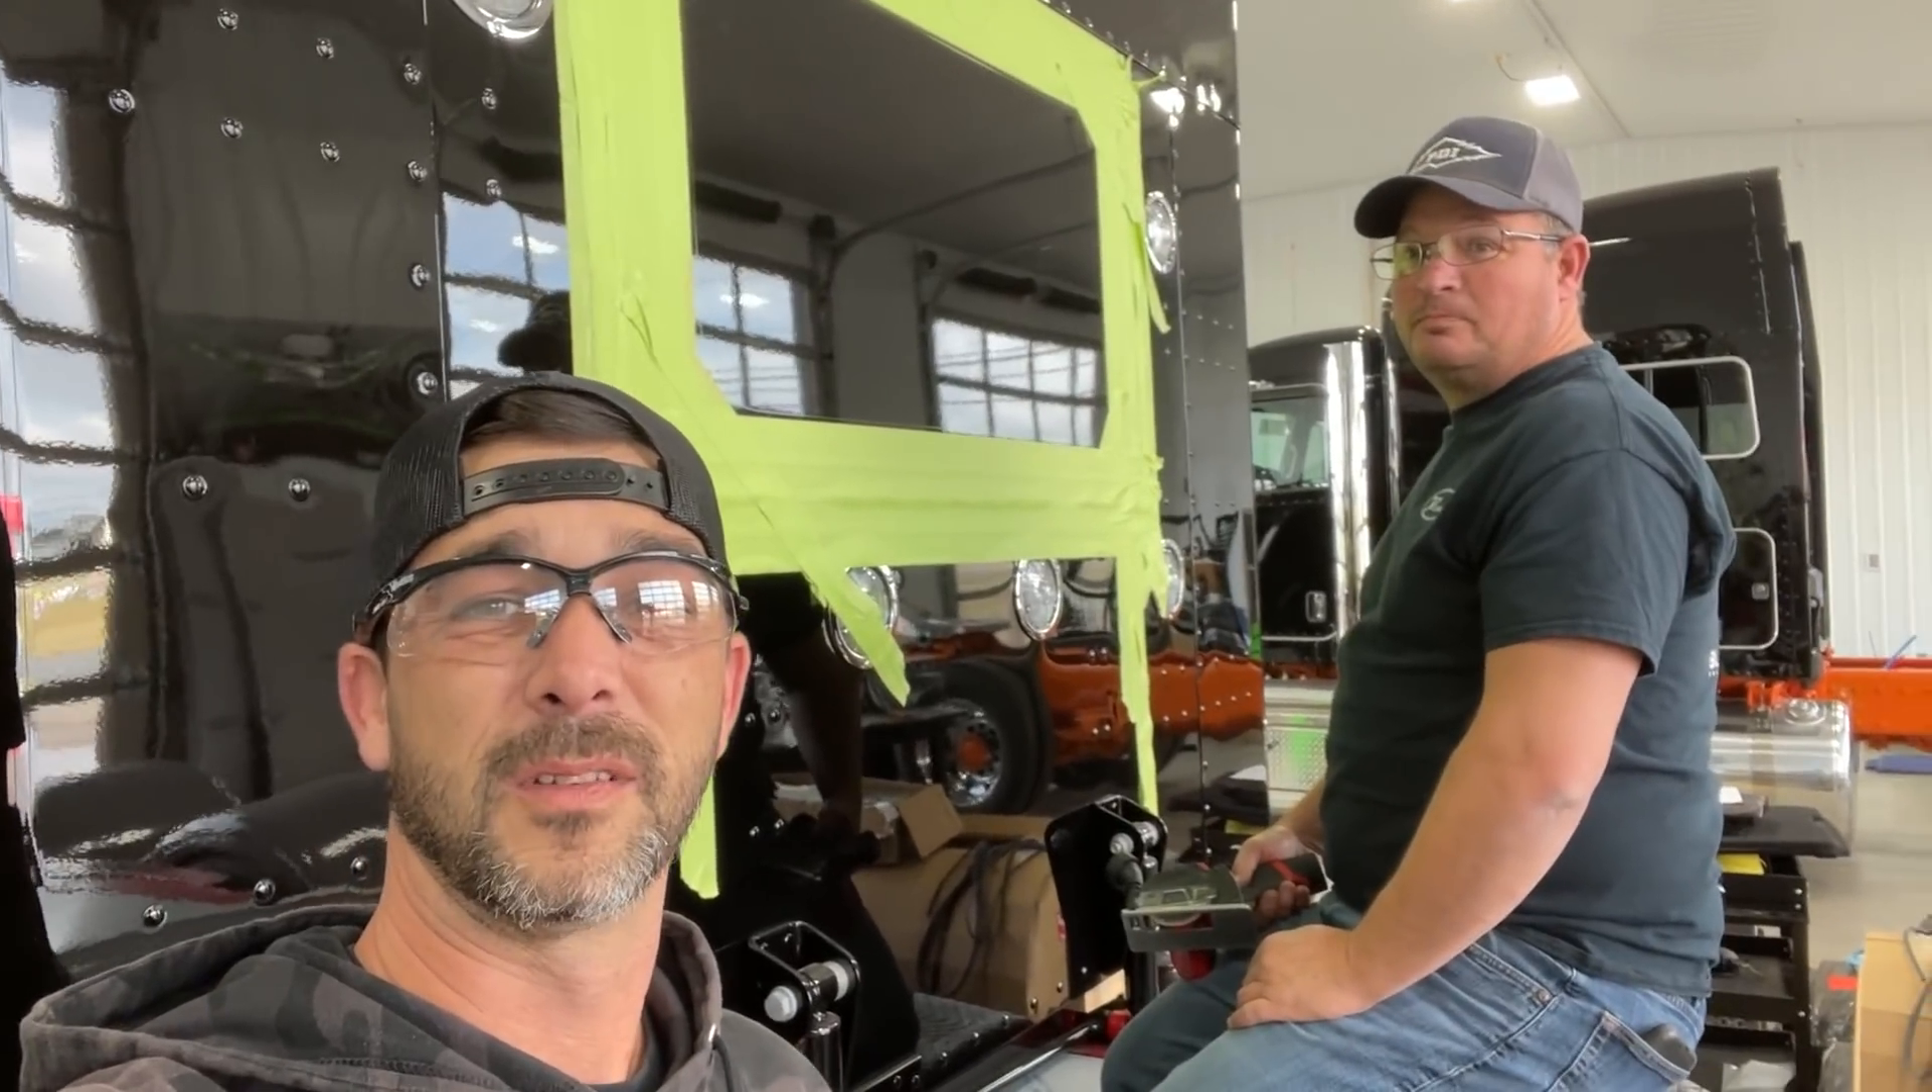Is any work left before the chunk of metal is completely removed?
Yes.